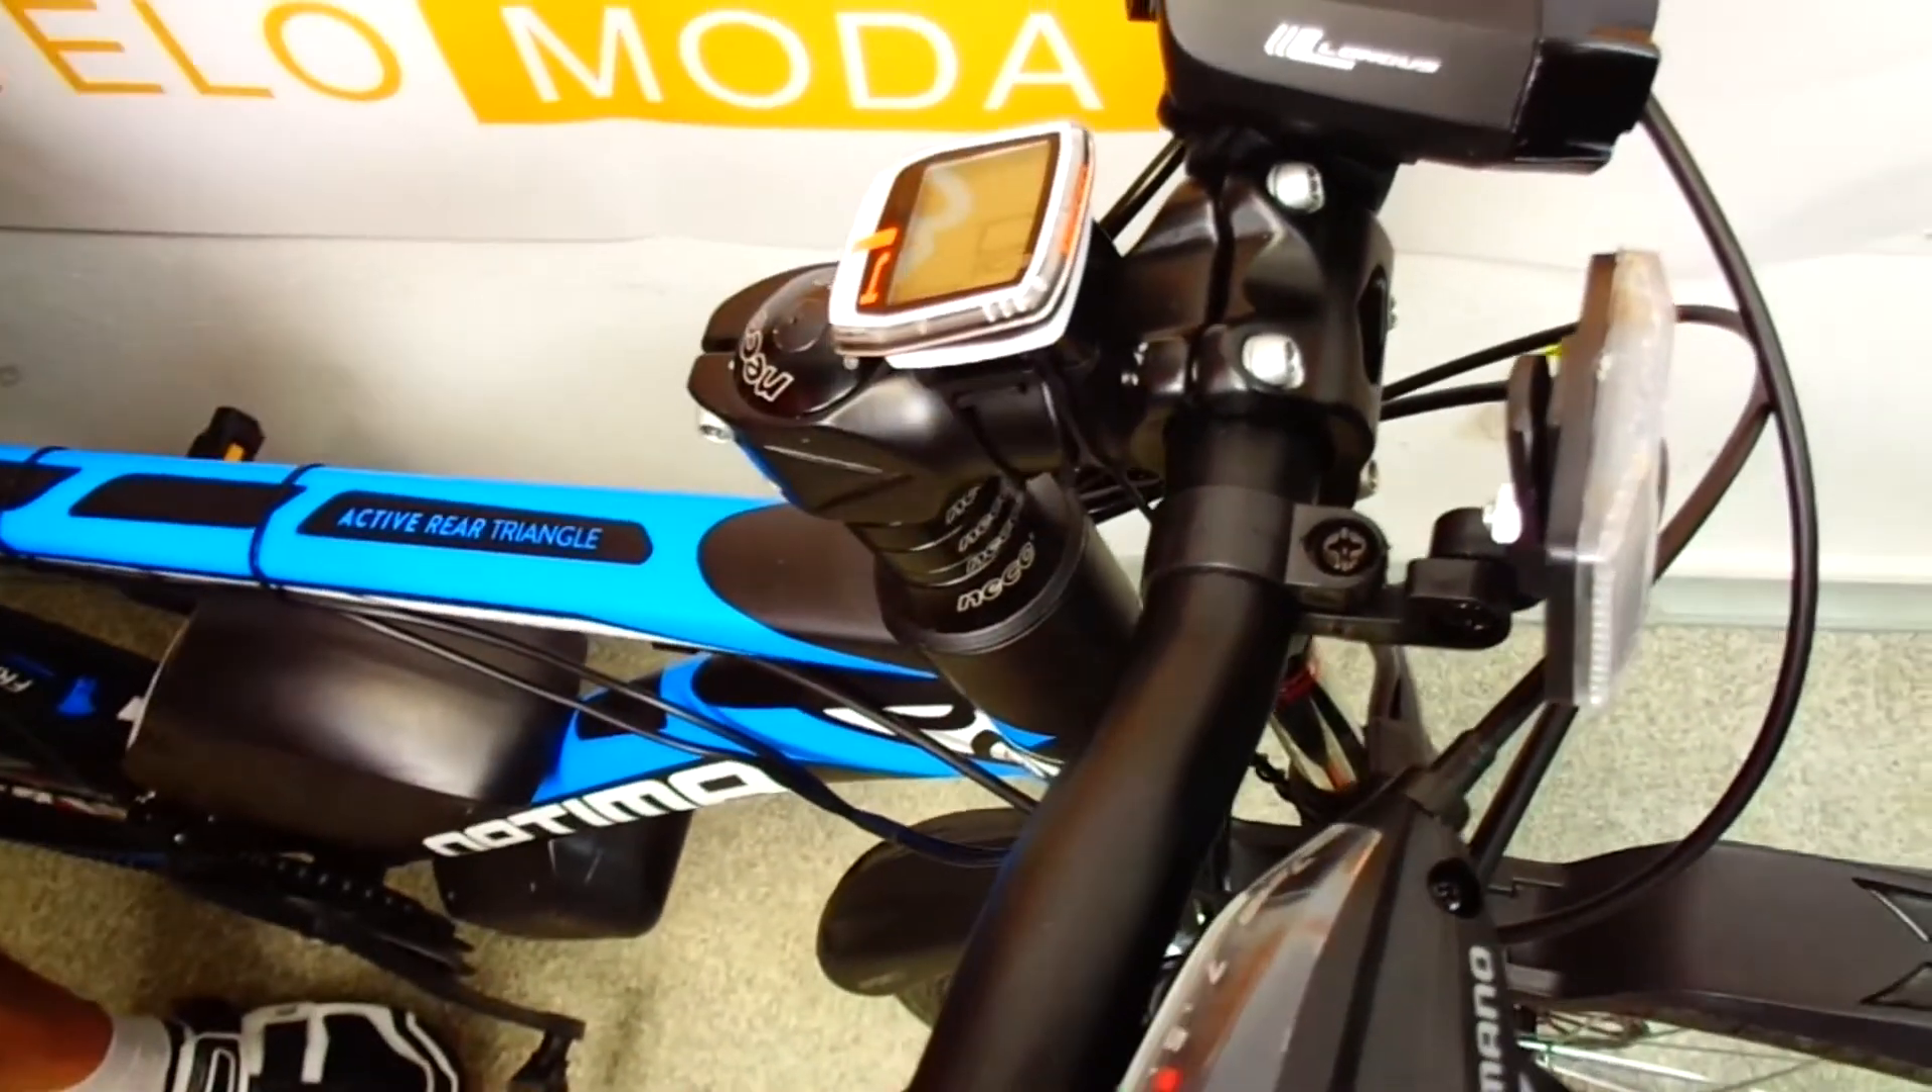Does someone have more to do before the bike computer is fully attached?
No.